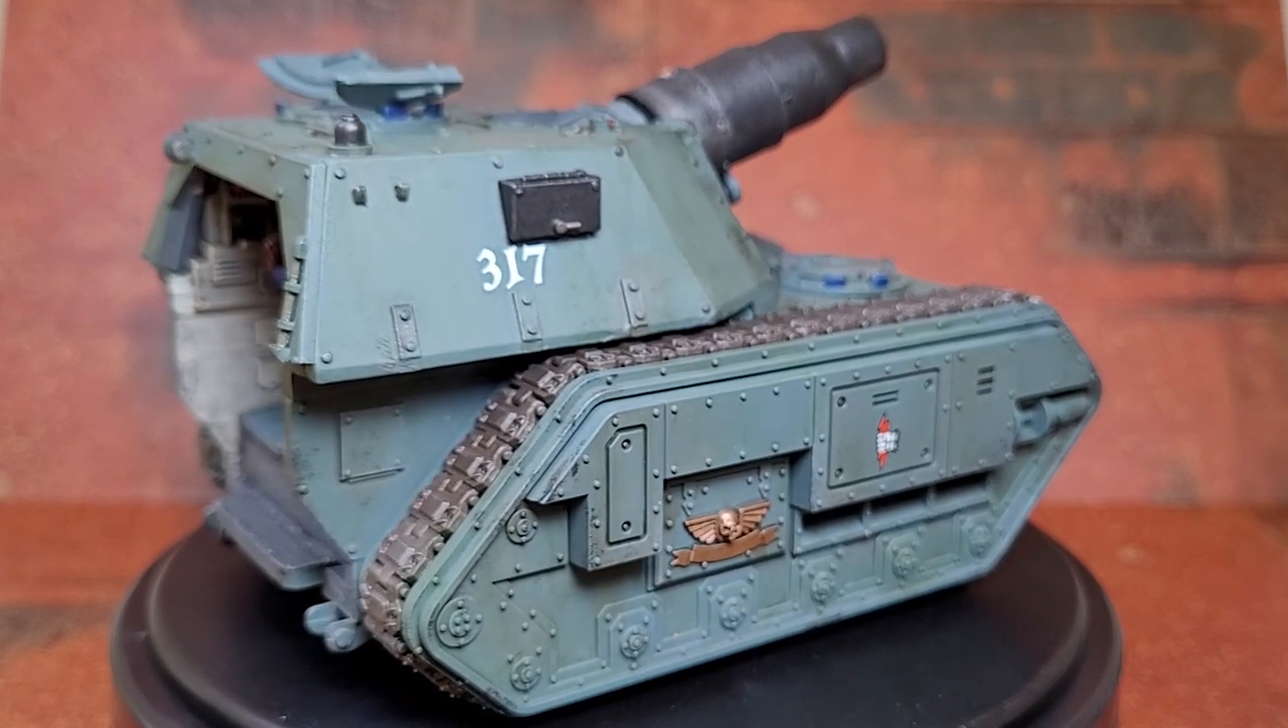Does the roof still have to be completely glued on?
No.